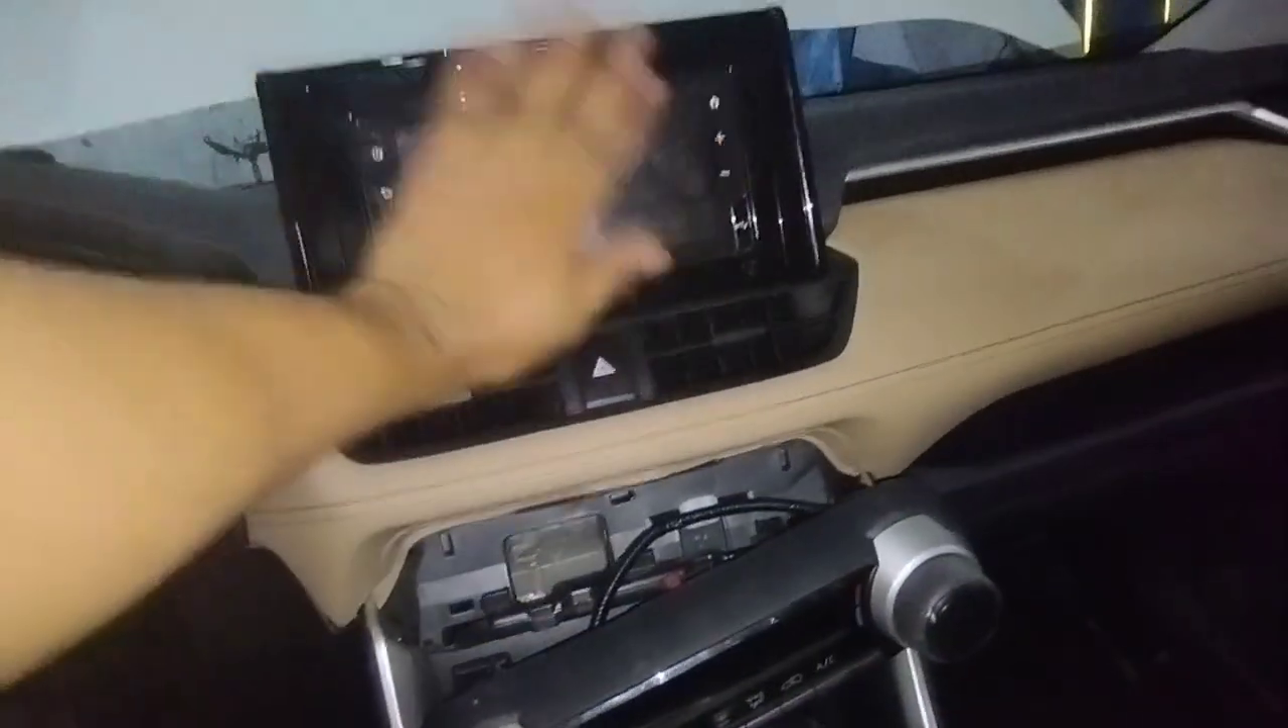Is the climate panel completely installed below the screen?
No.